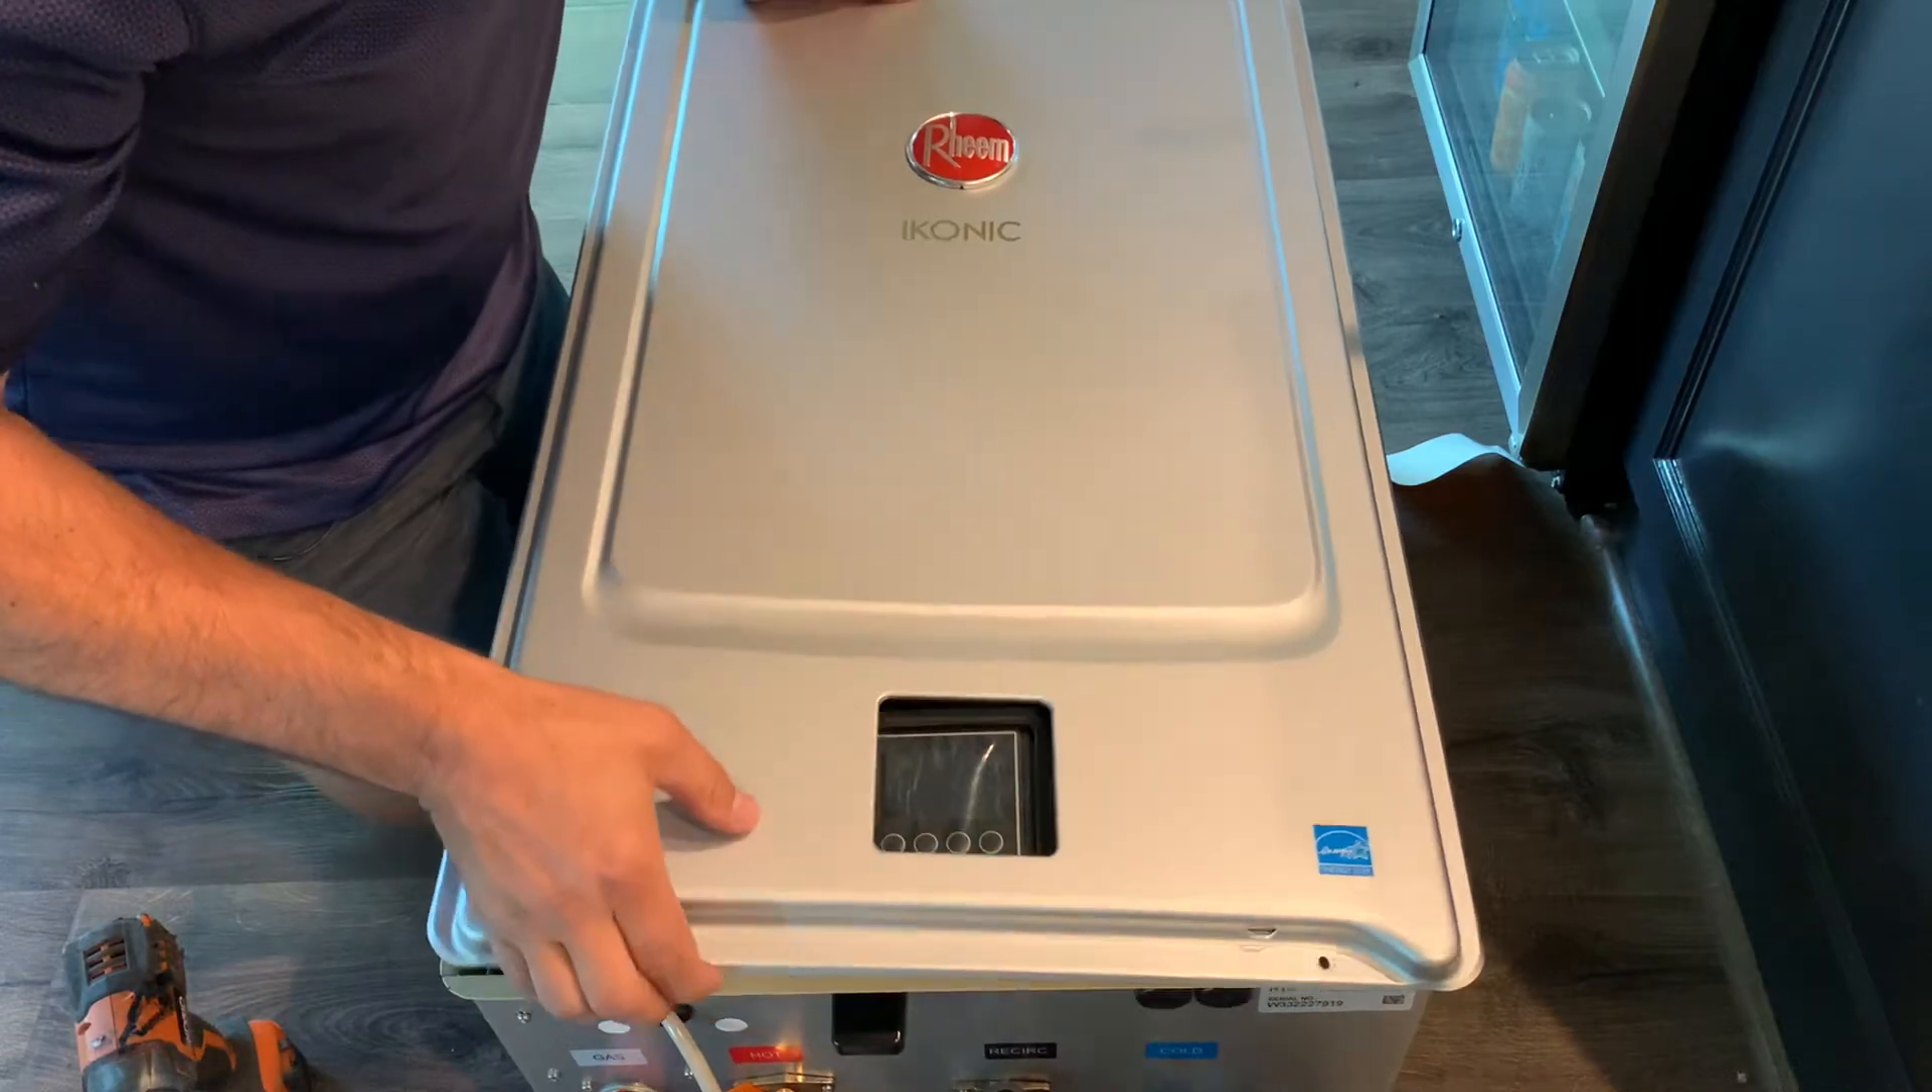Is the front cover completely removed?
No.